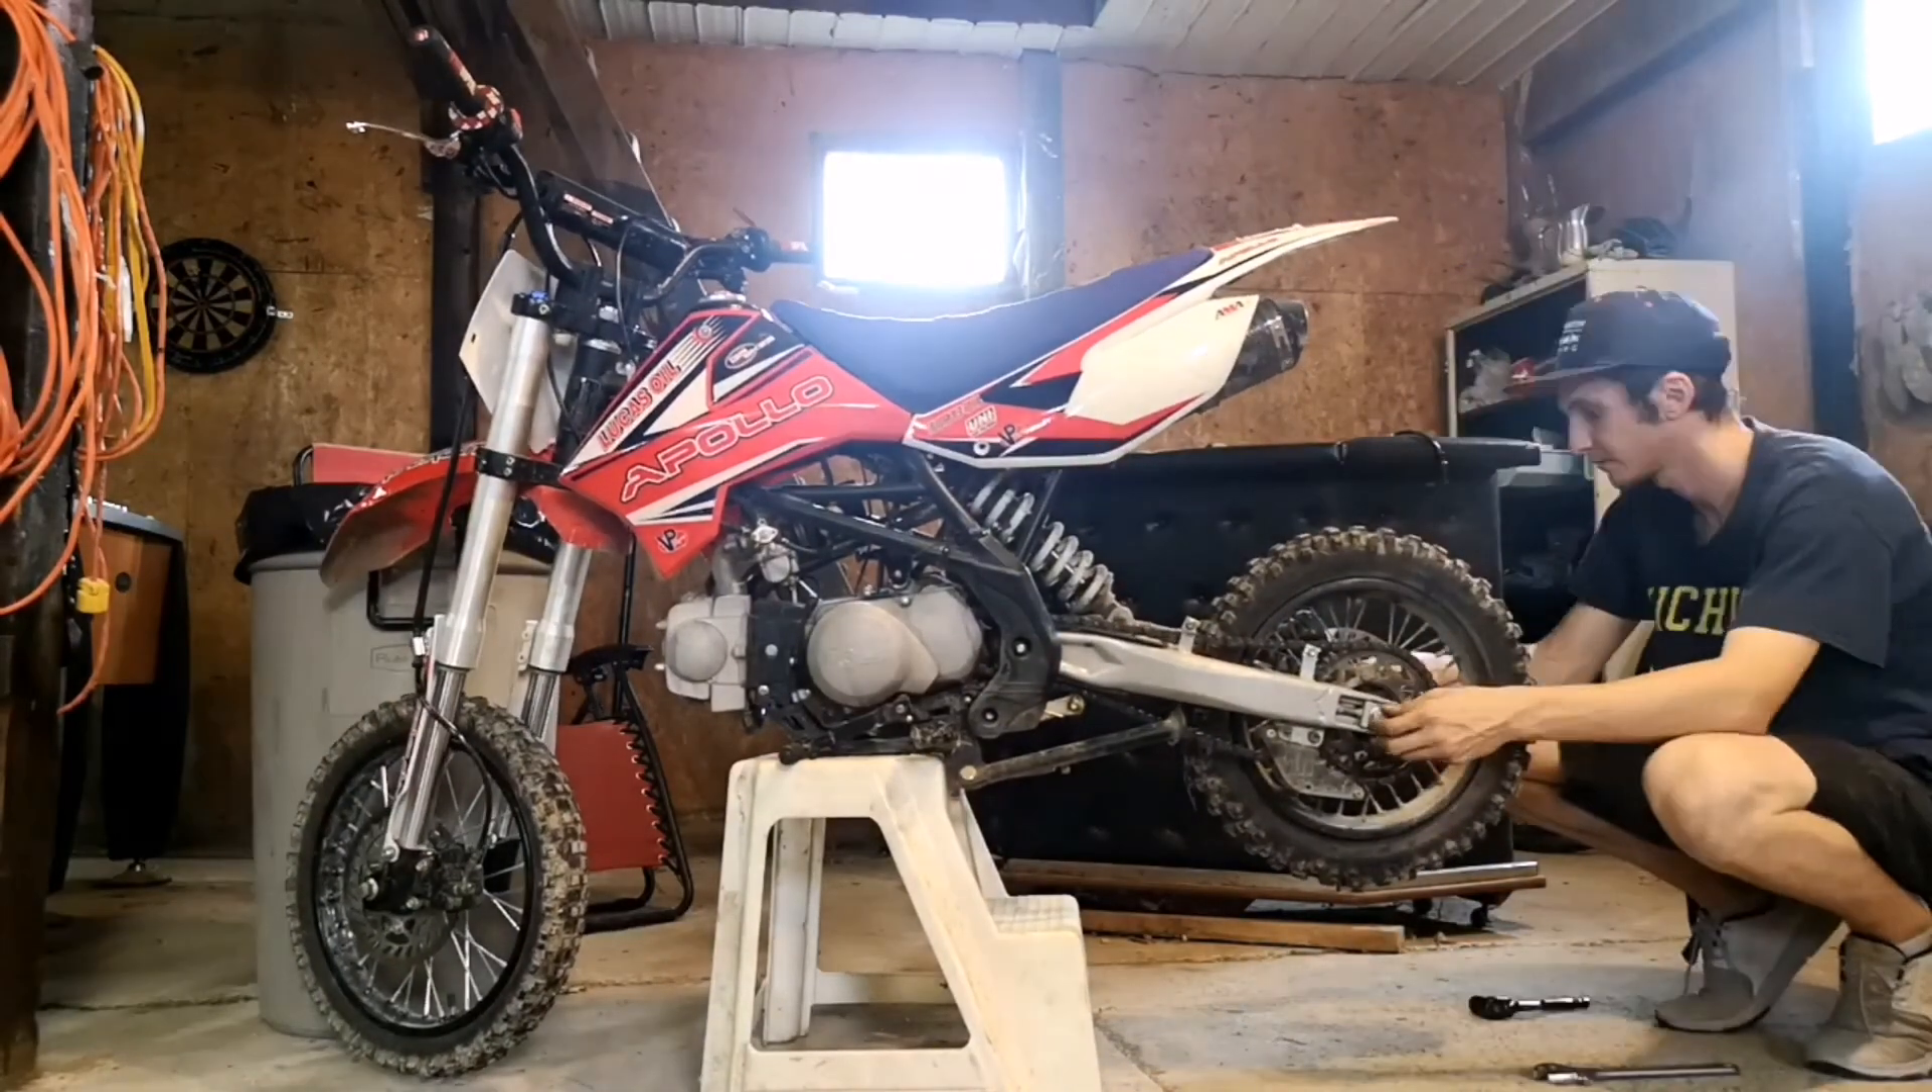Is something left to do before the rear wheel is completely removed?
Yes.